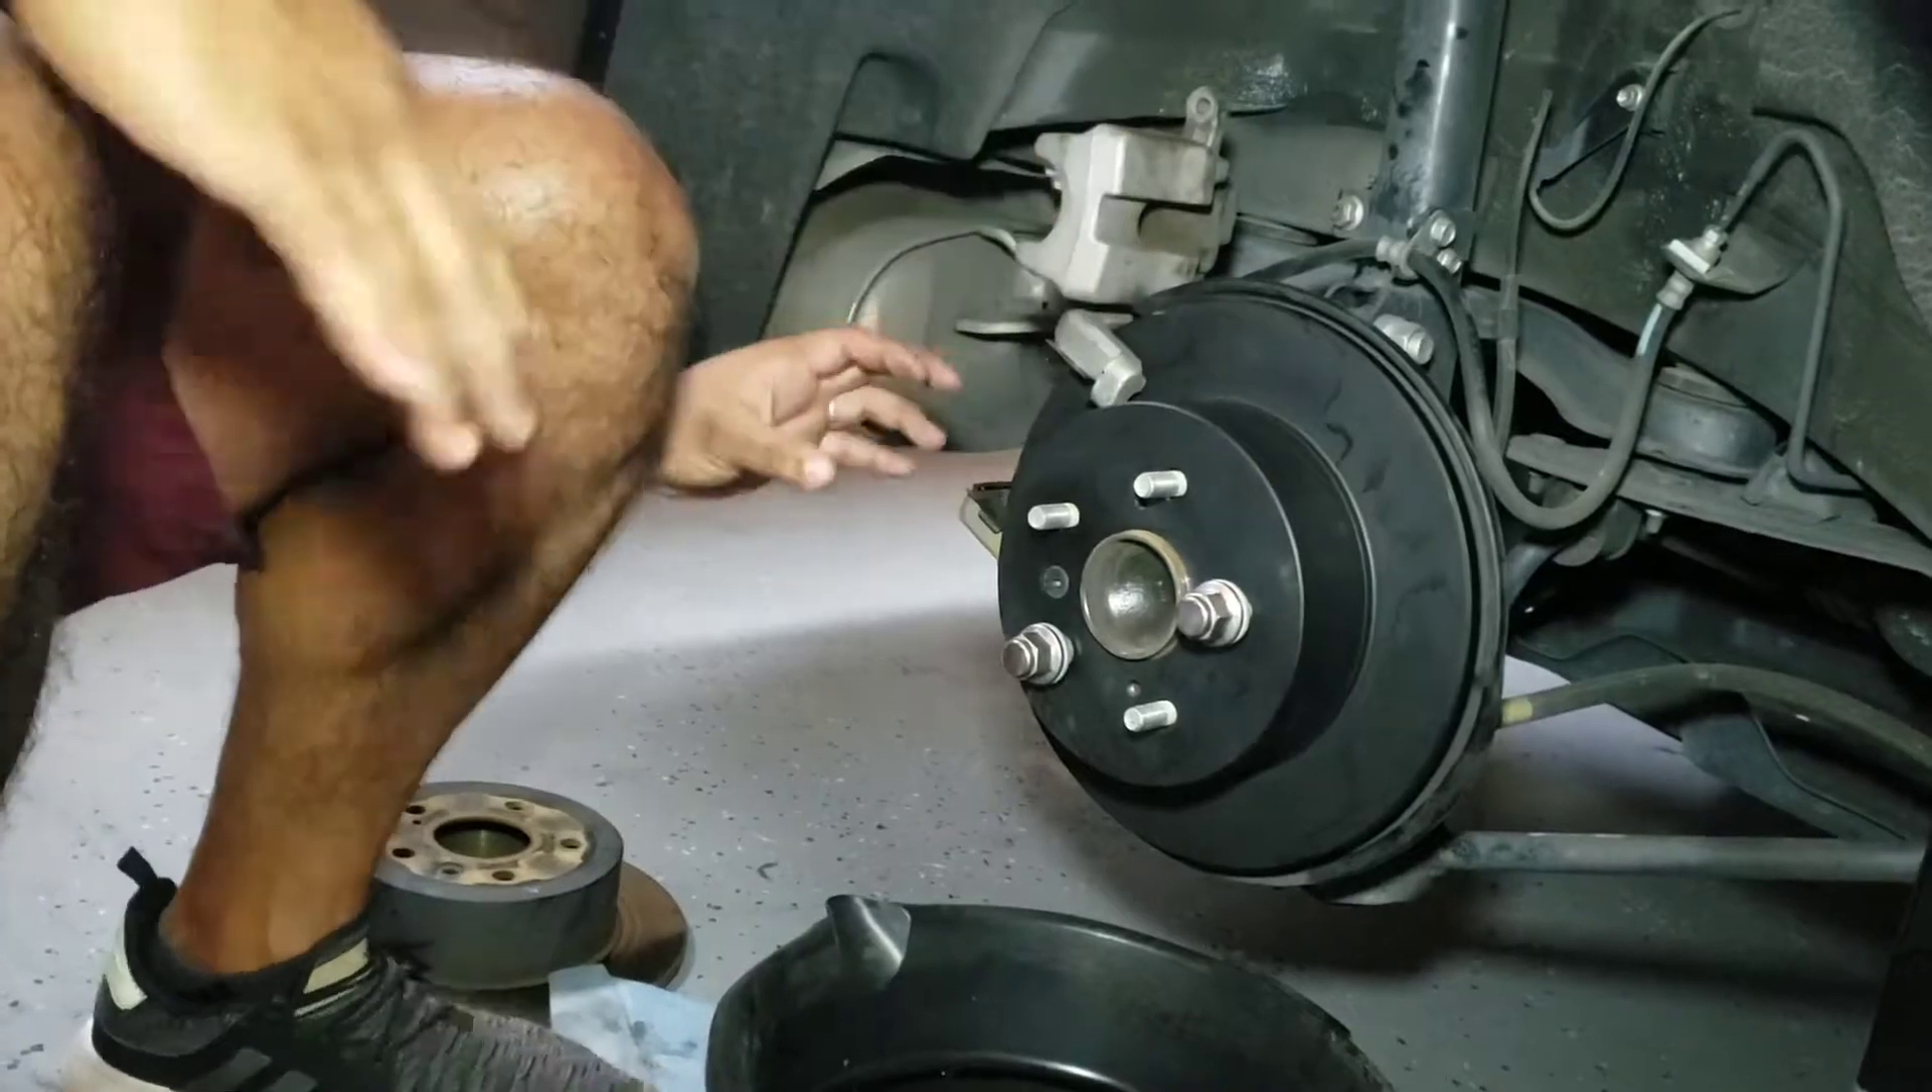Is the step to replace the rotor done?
Yes.